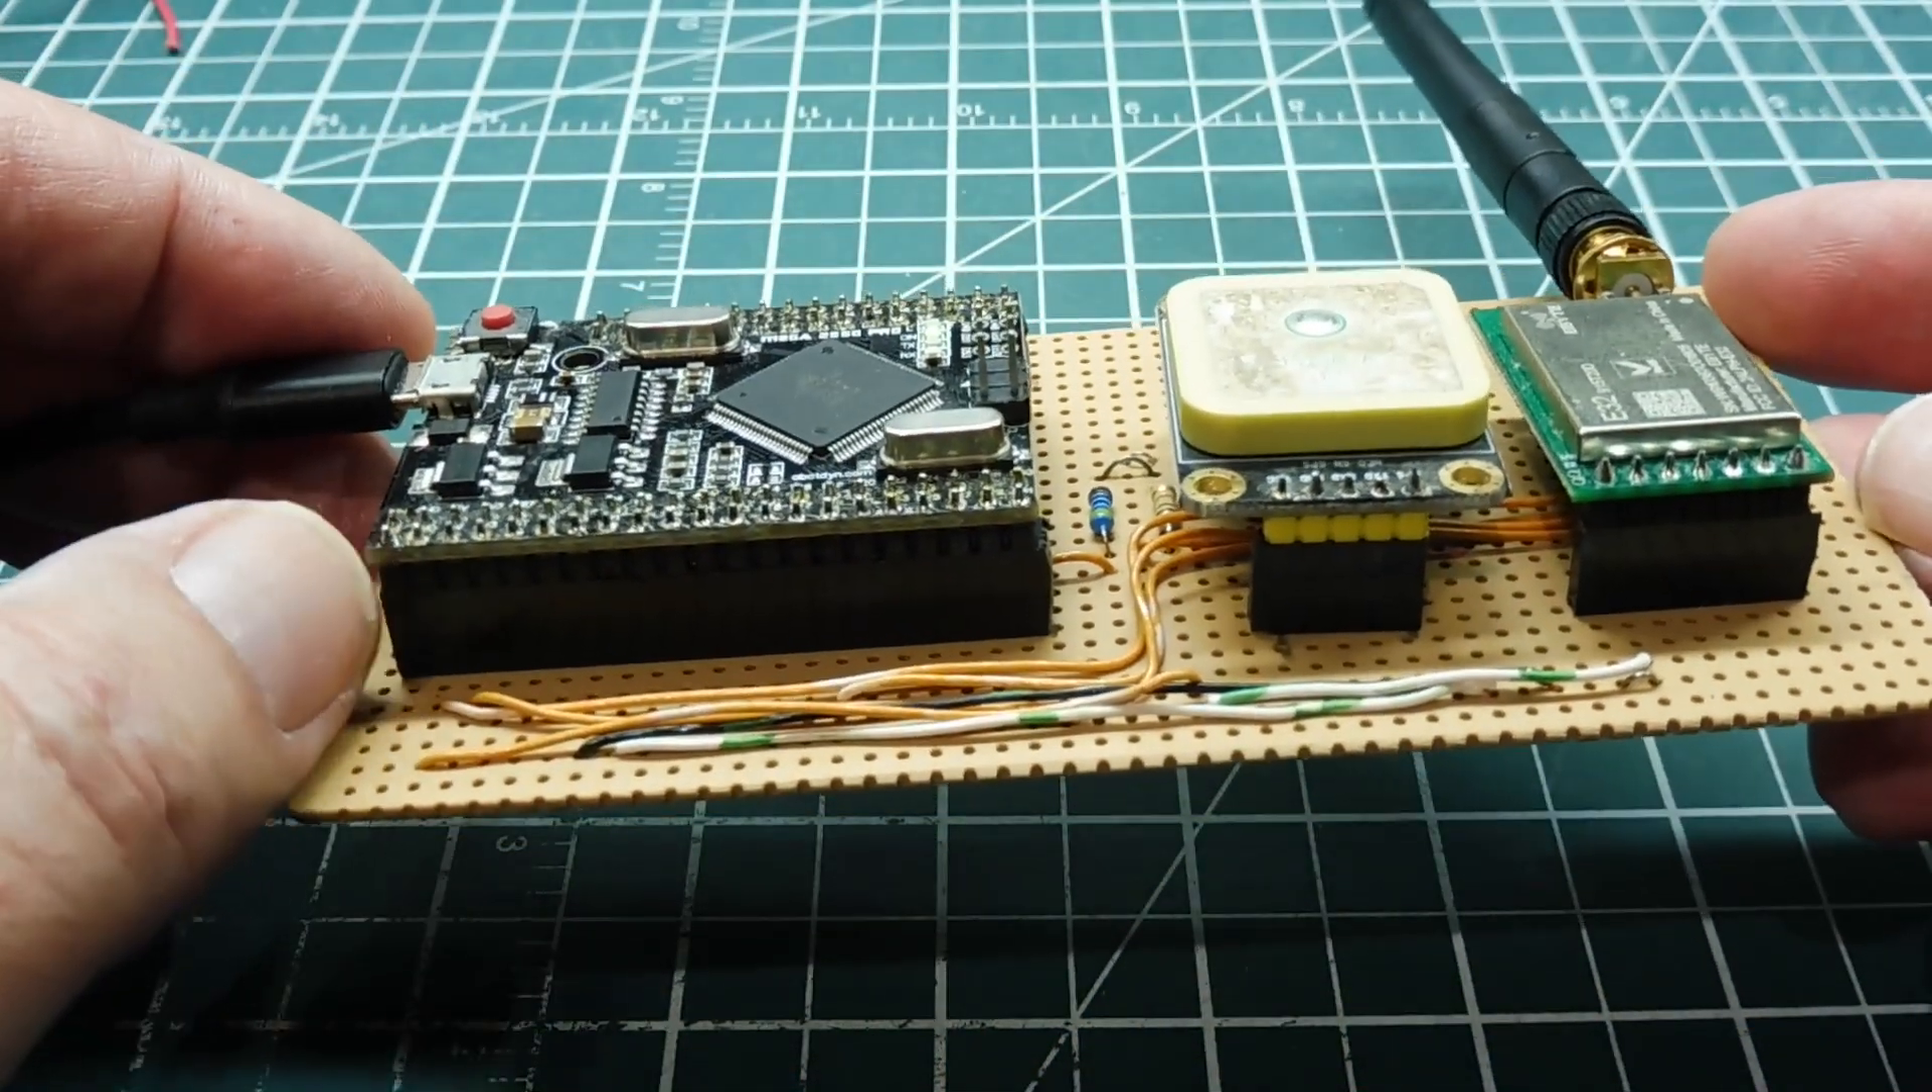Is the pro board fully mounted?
Yes.